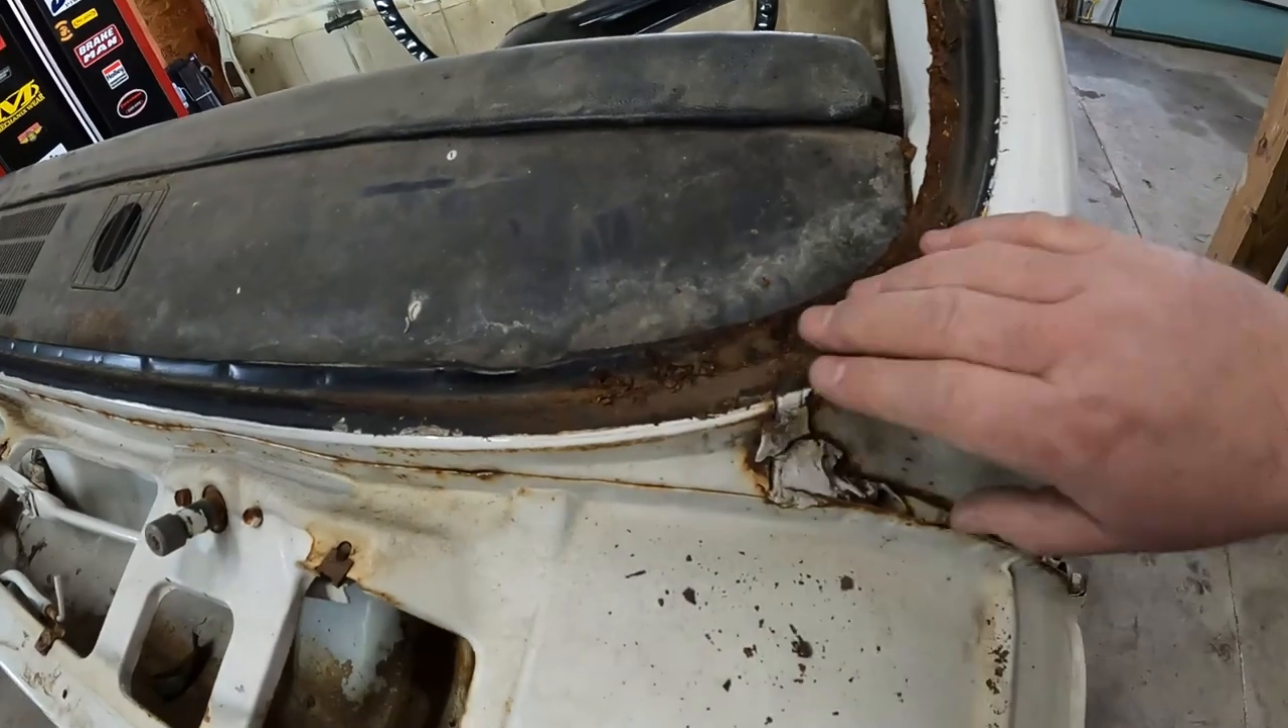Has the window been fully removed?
Yes.